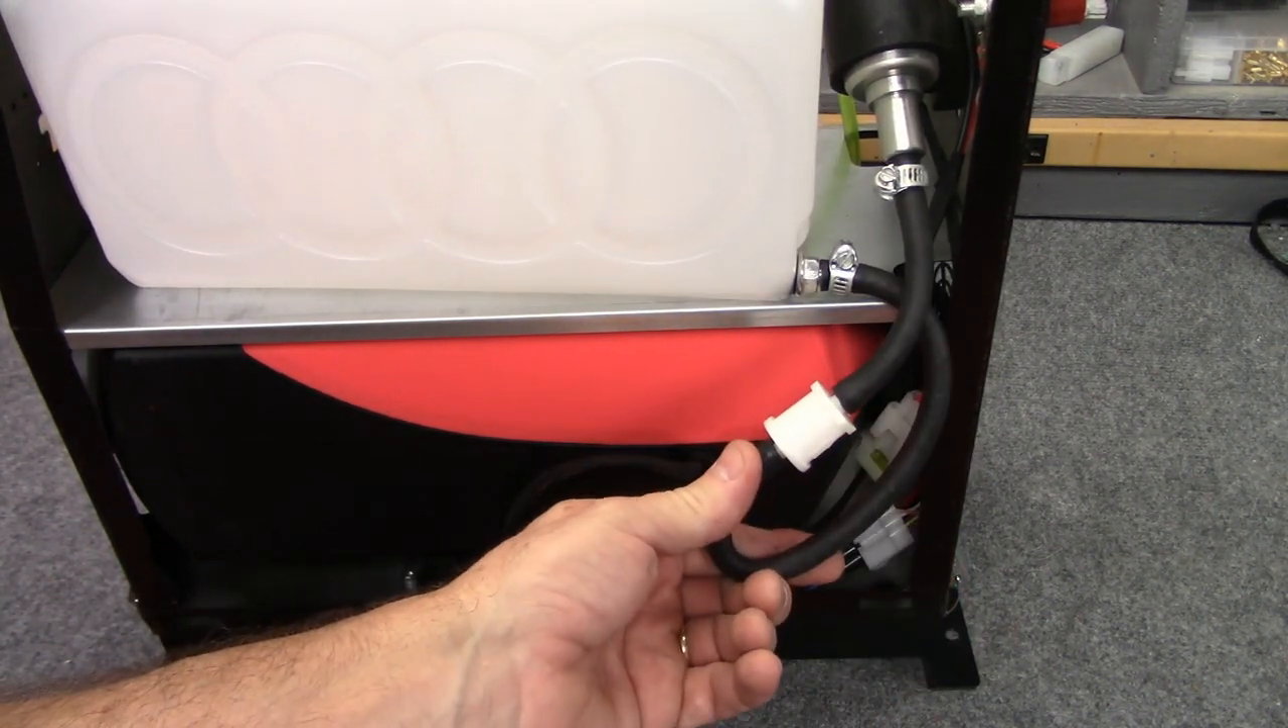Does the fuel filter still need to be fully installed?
No.